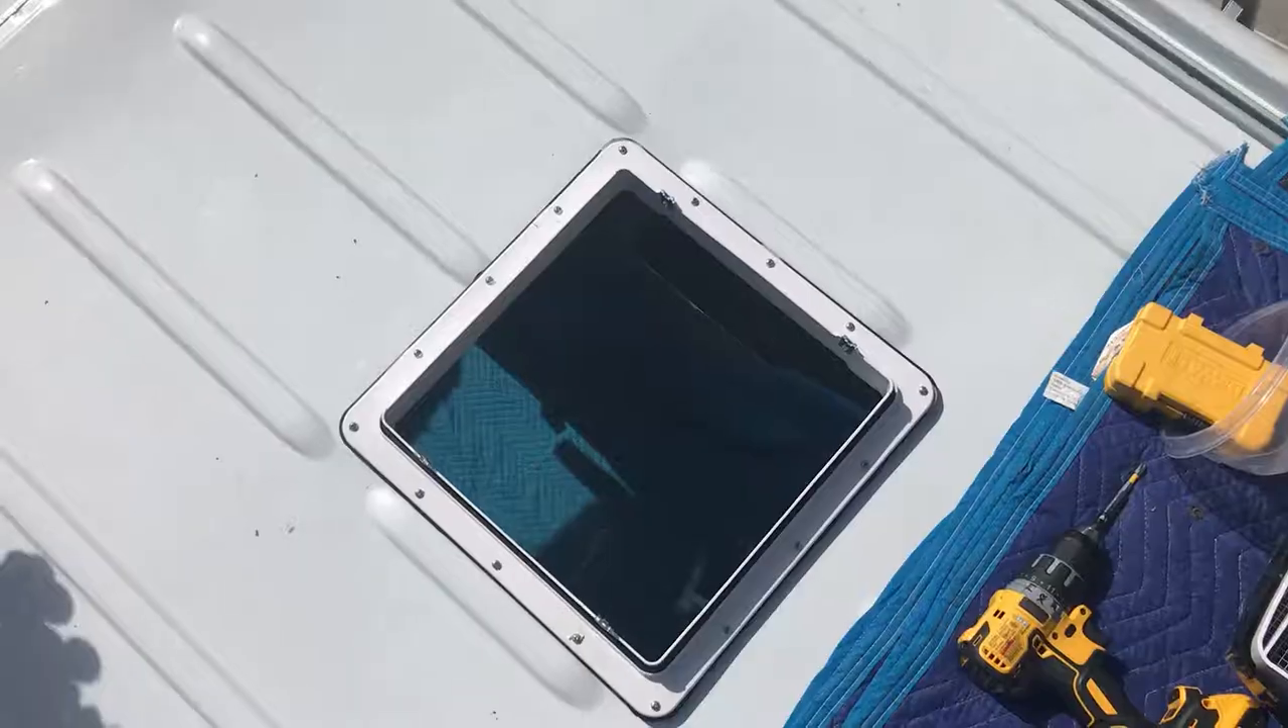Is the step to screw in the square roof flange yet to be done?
No.